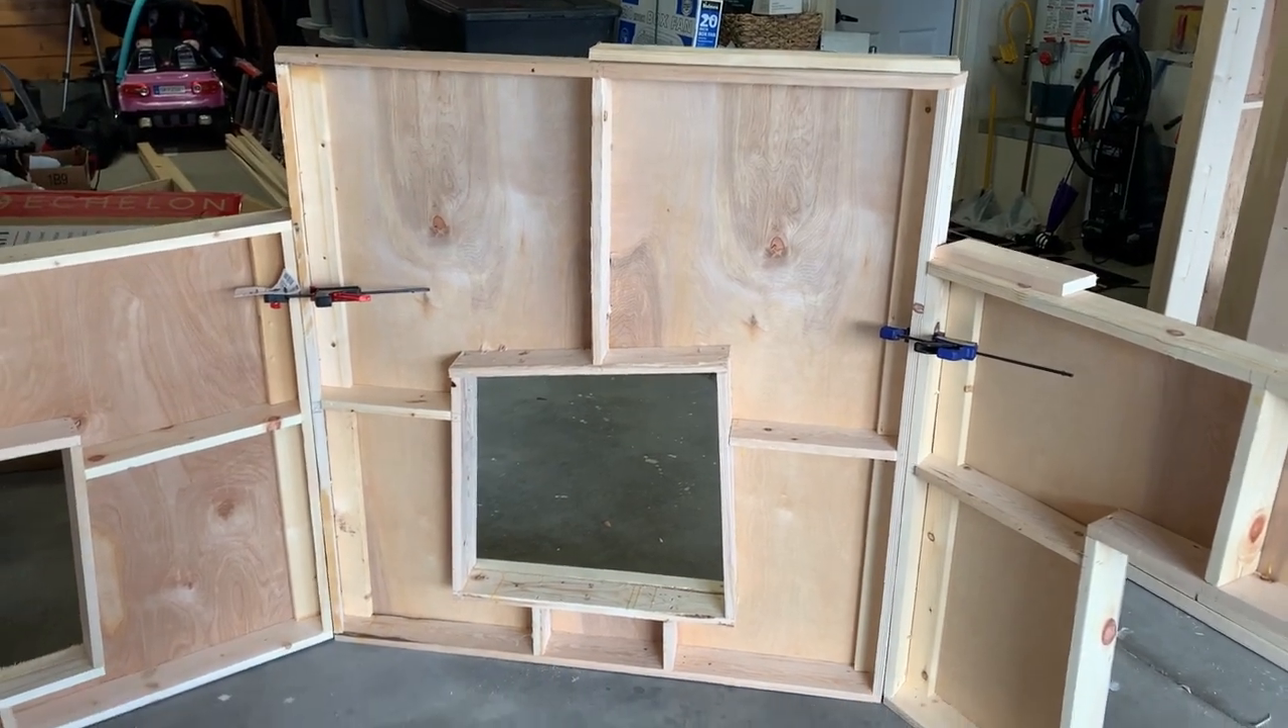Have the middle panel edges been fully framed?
Yes.